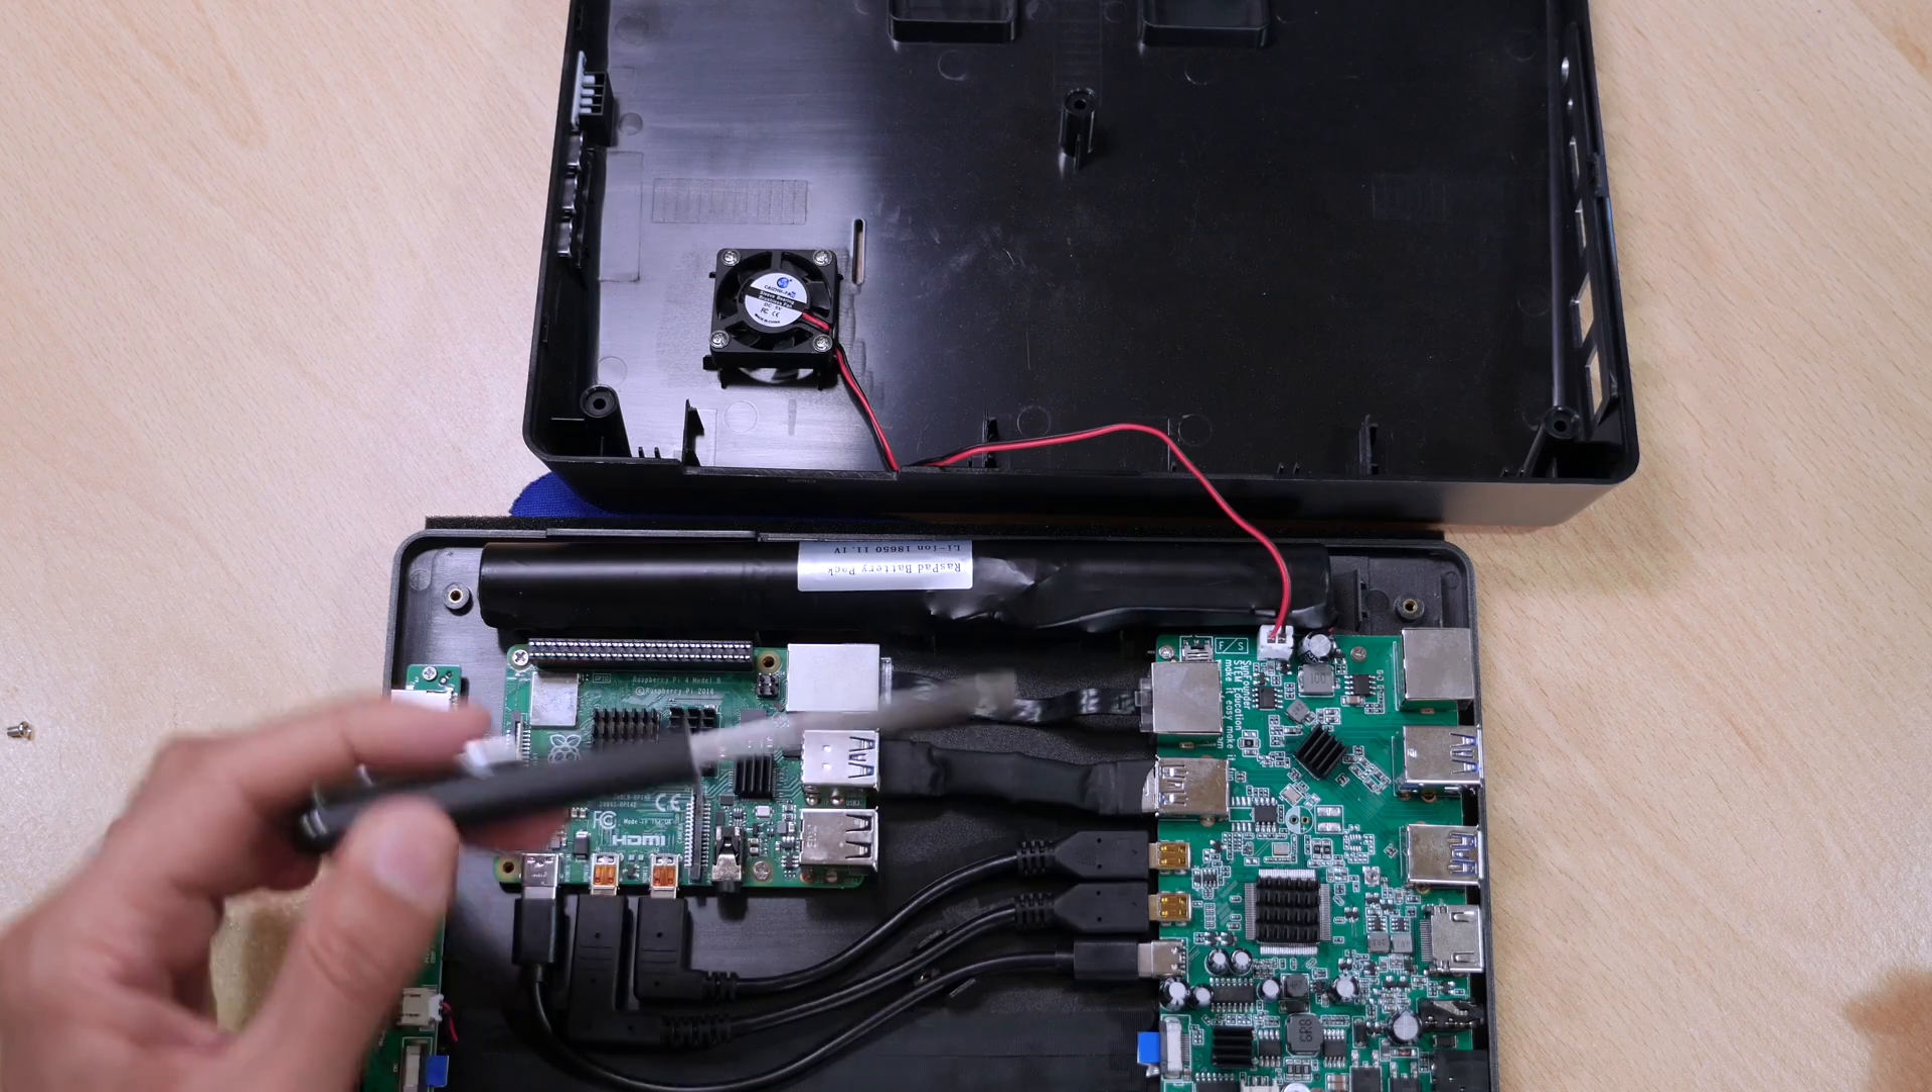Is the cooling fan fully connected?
Yes.